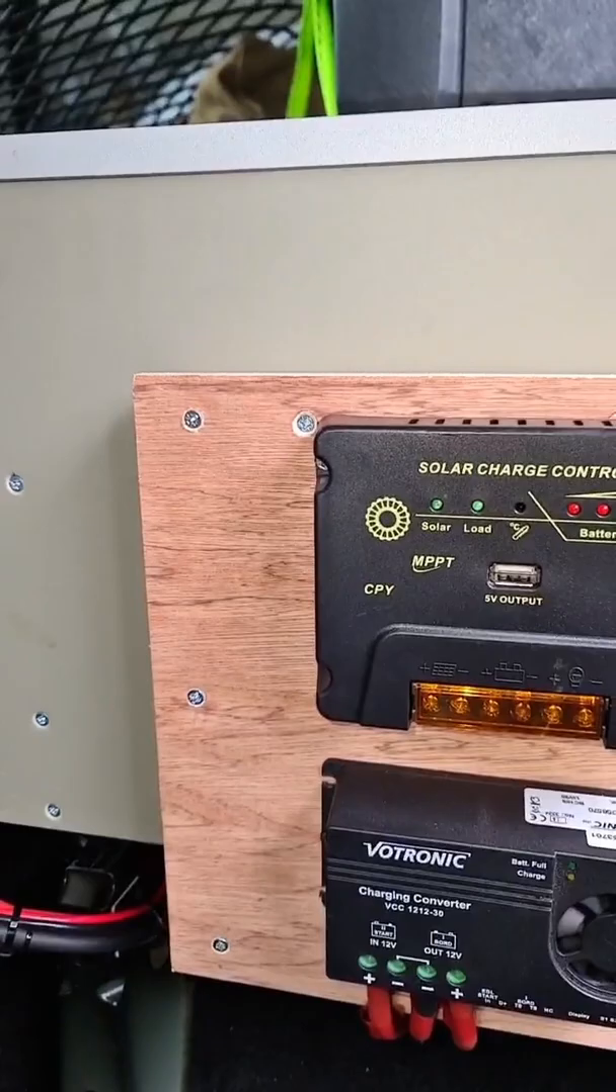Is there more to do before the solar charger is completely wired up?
Yes.